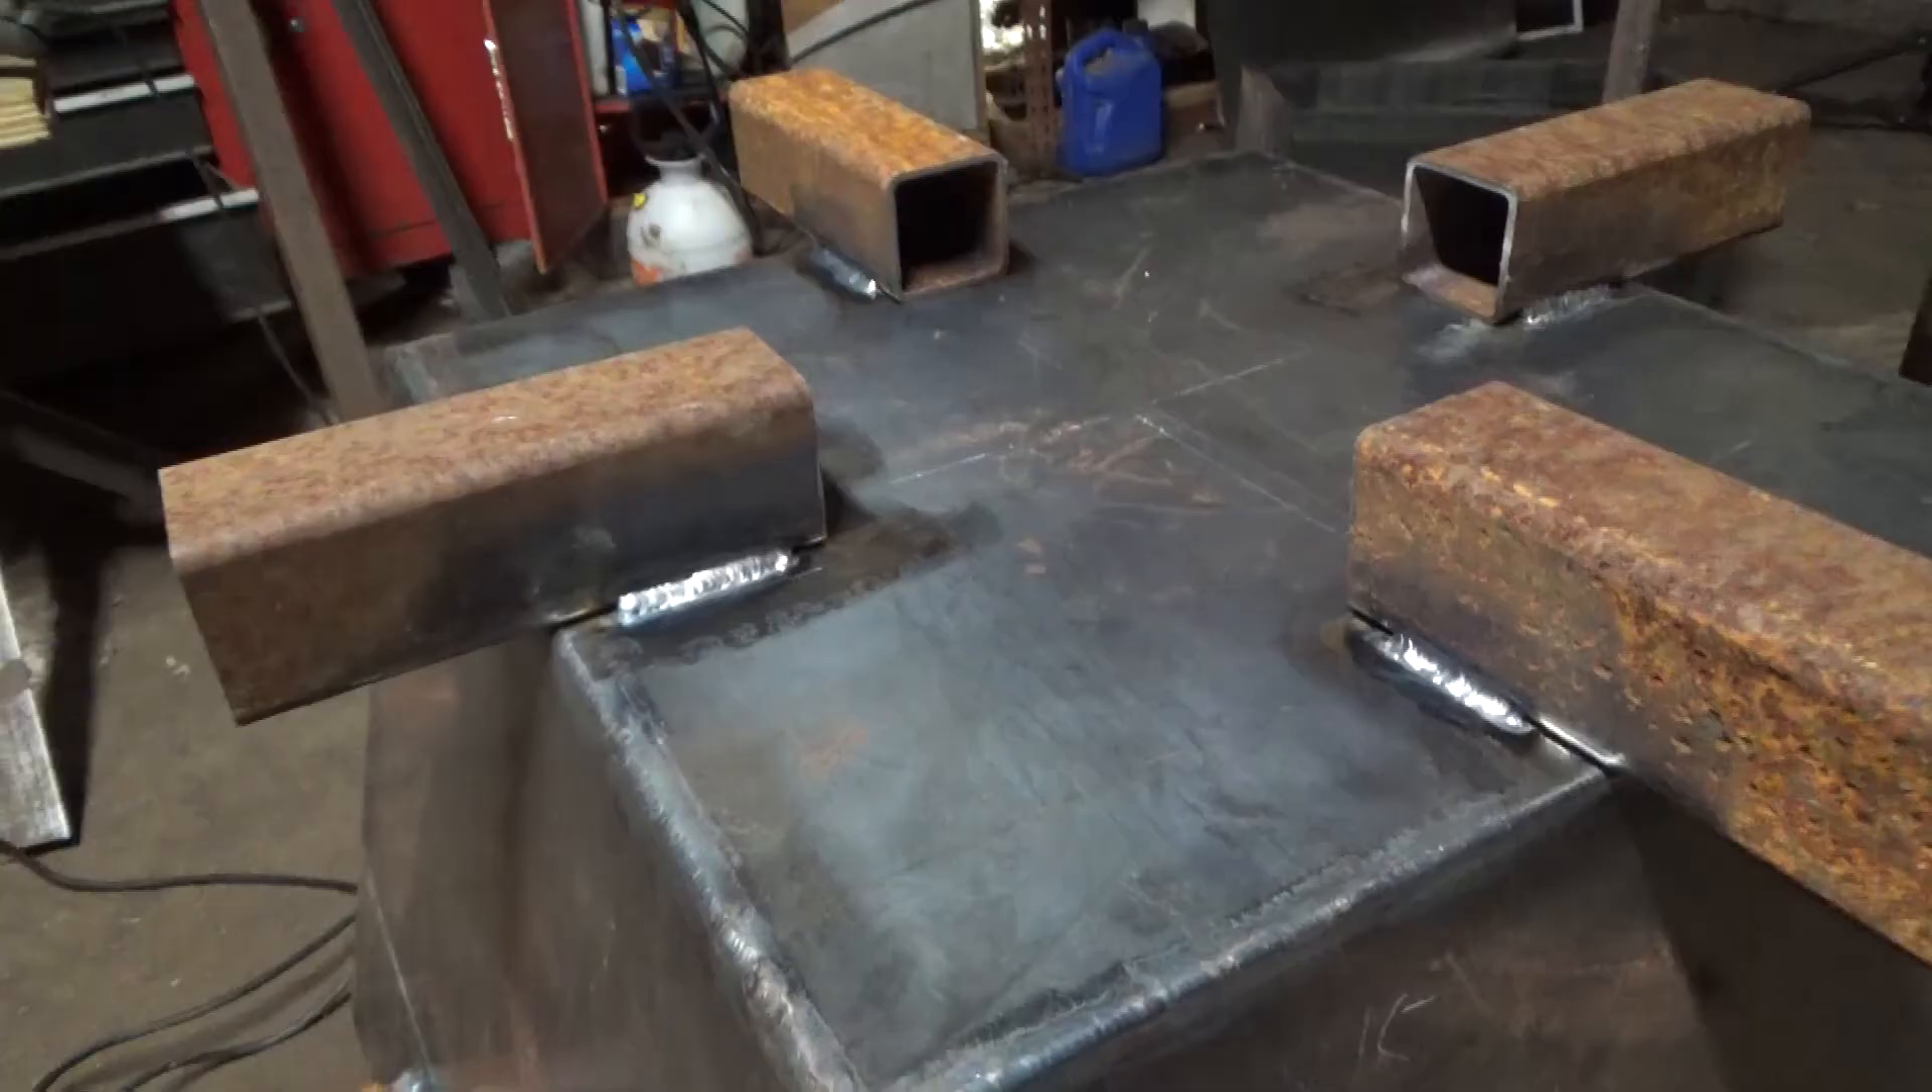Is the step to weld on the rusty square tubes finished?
Yes.